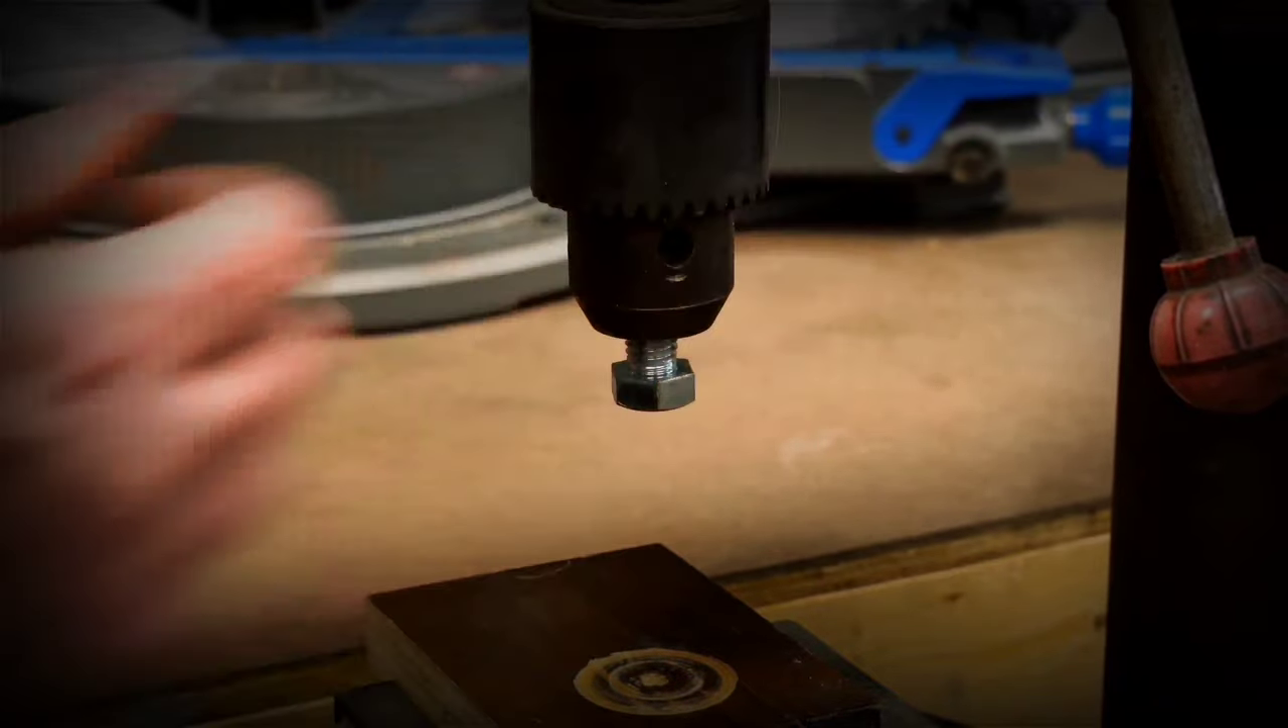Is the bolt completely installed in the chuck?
Yes.